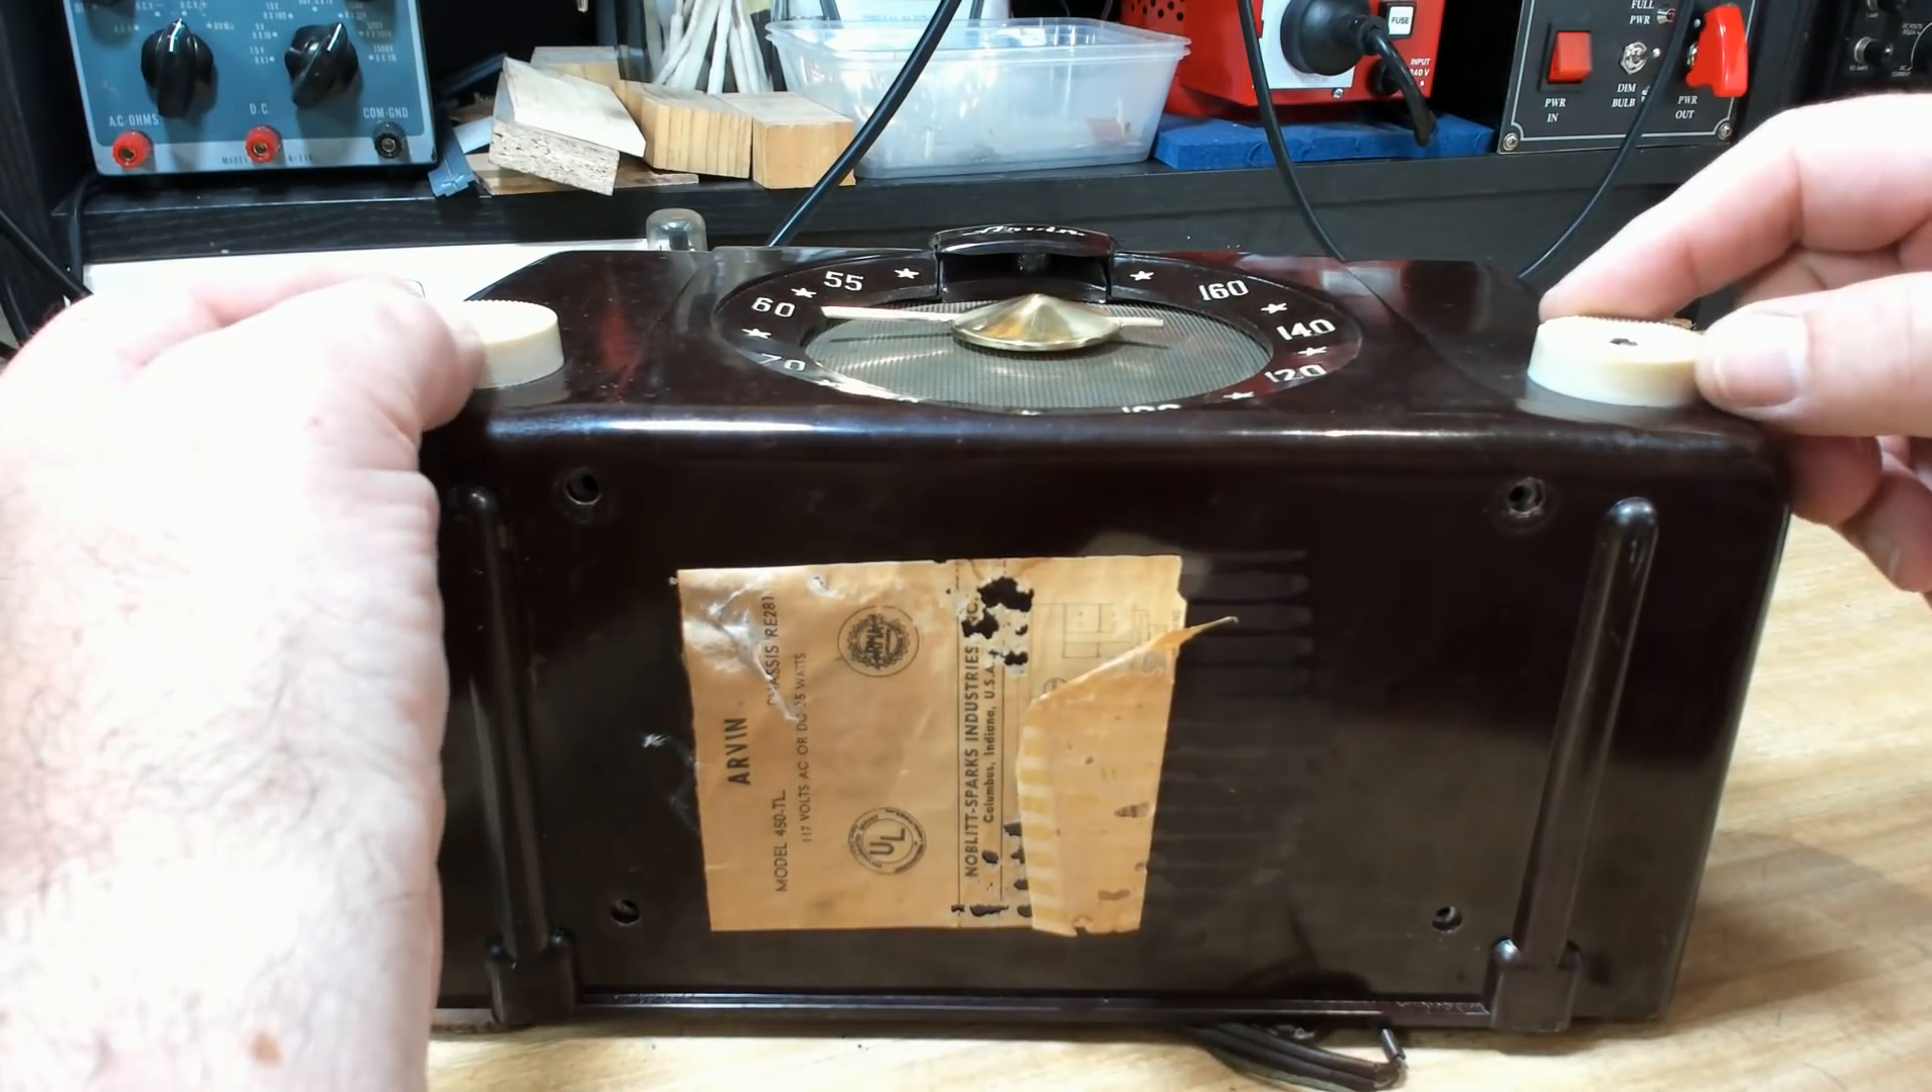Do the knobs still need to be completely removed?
Yes.